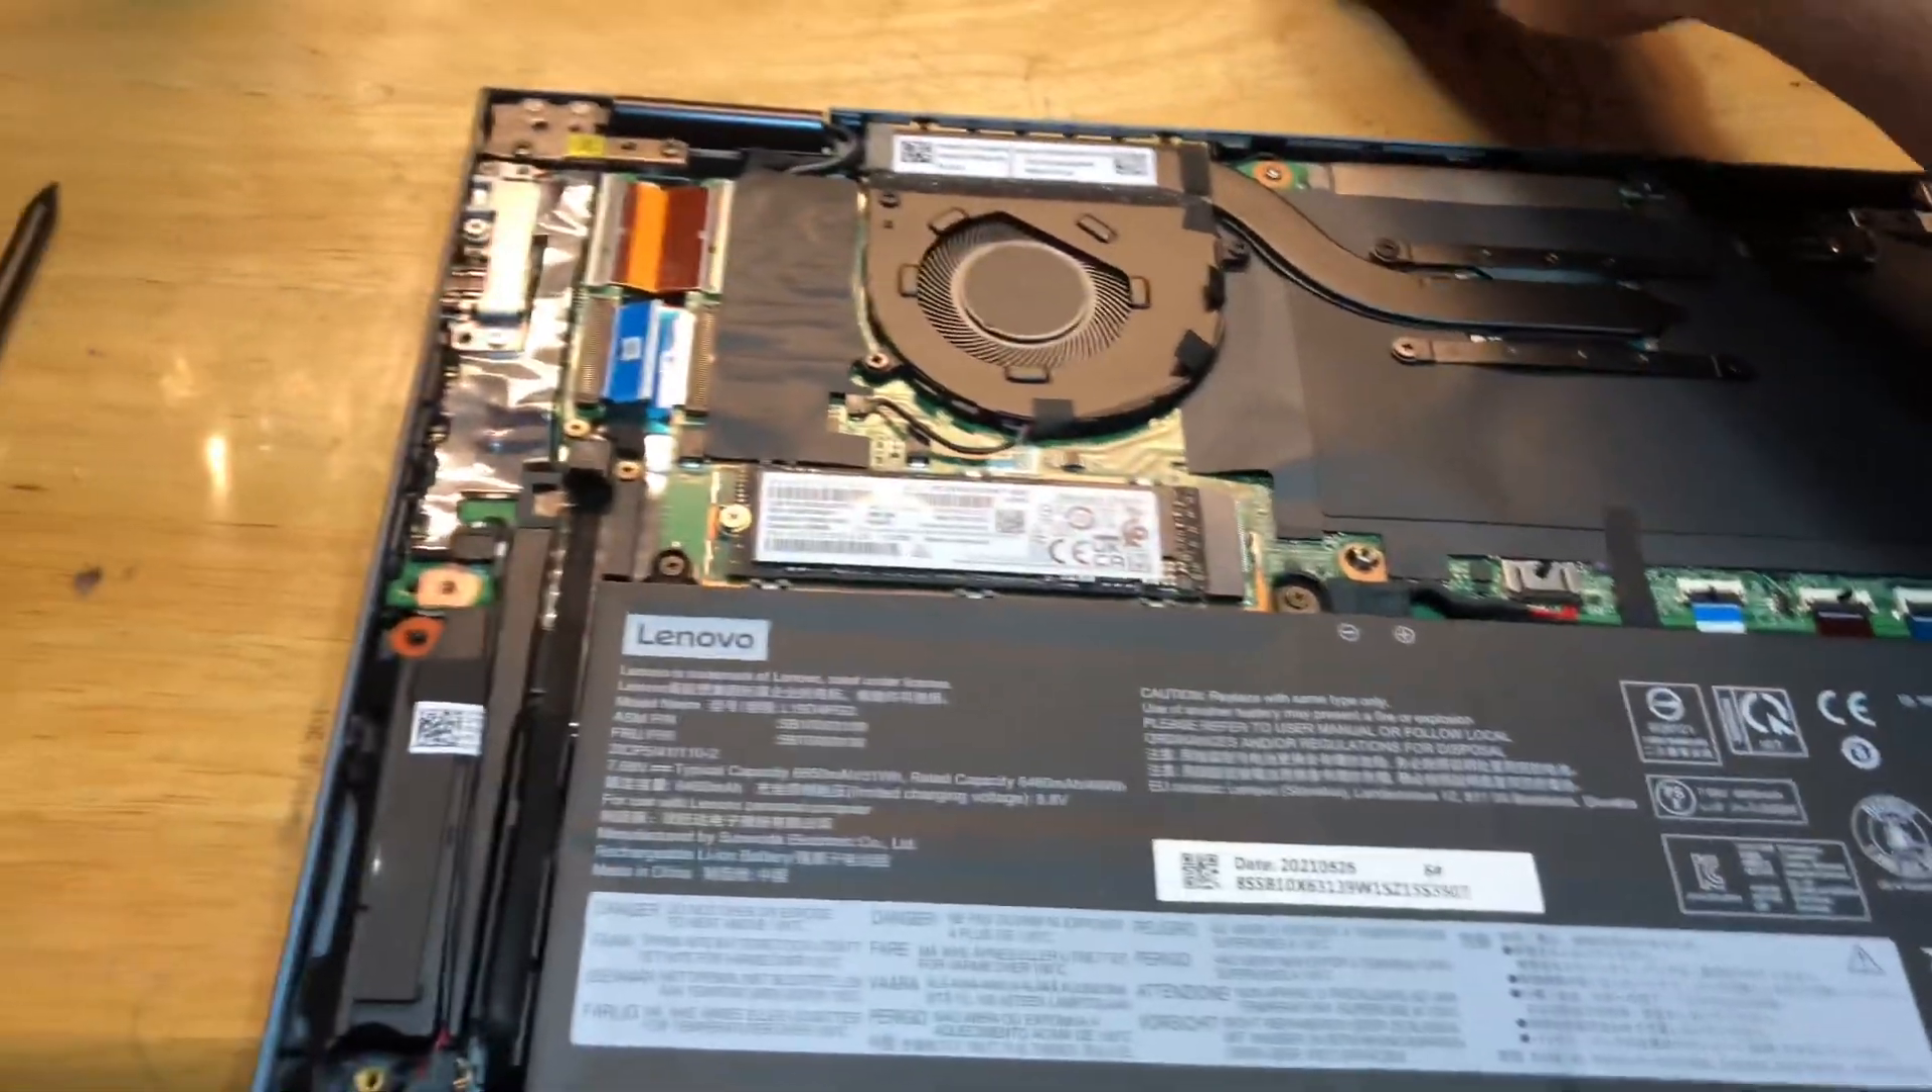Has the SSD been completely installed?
Yes.